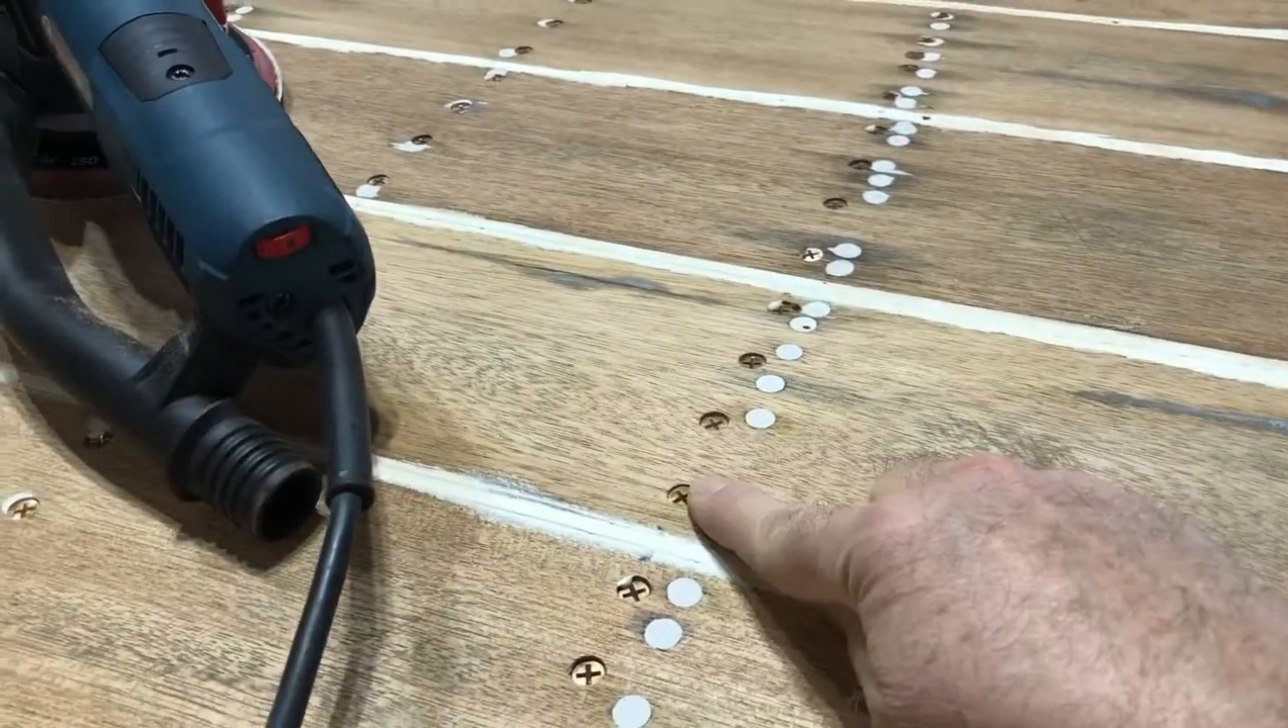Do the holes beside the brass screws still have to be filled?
No.